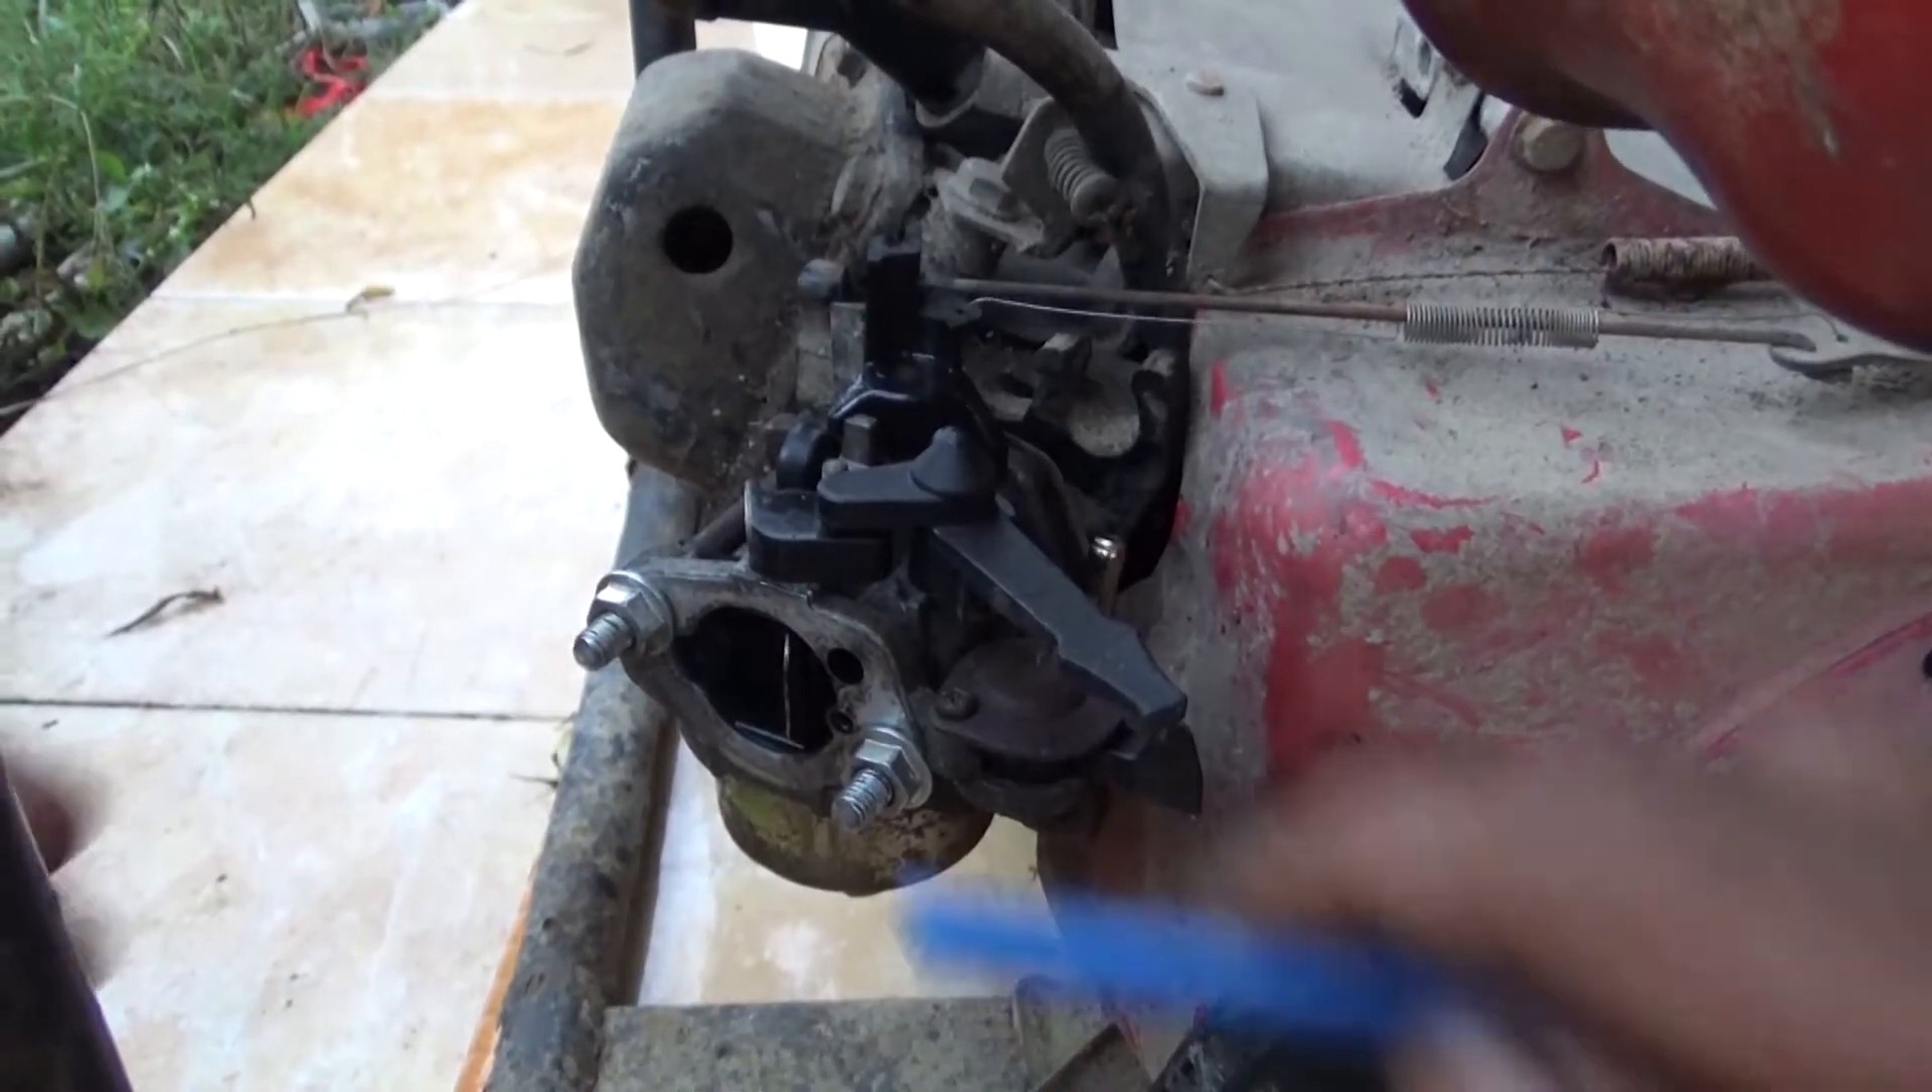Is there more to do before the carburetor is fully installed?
No.